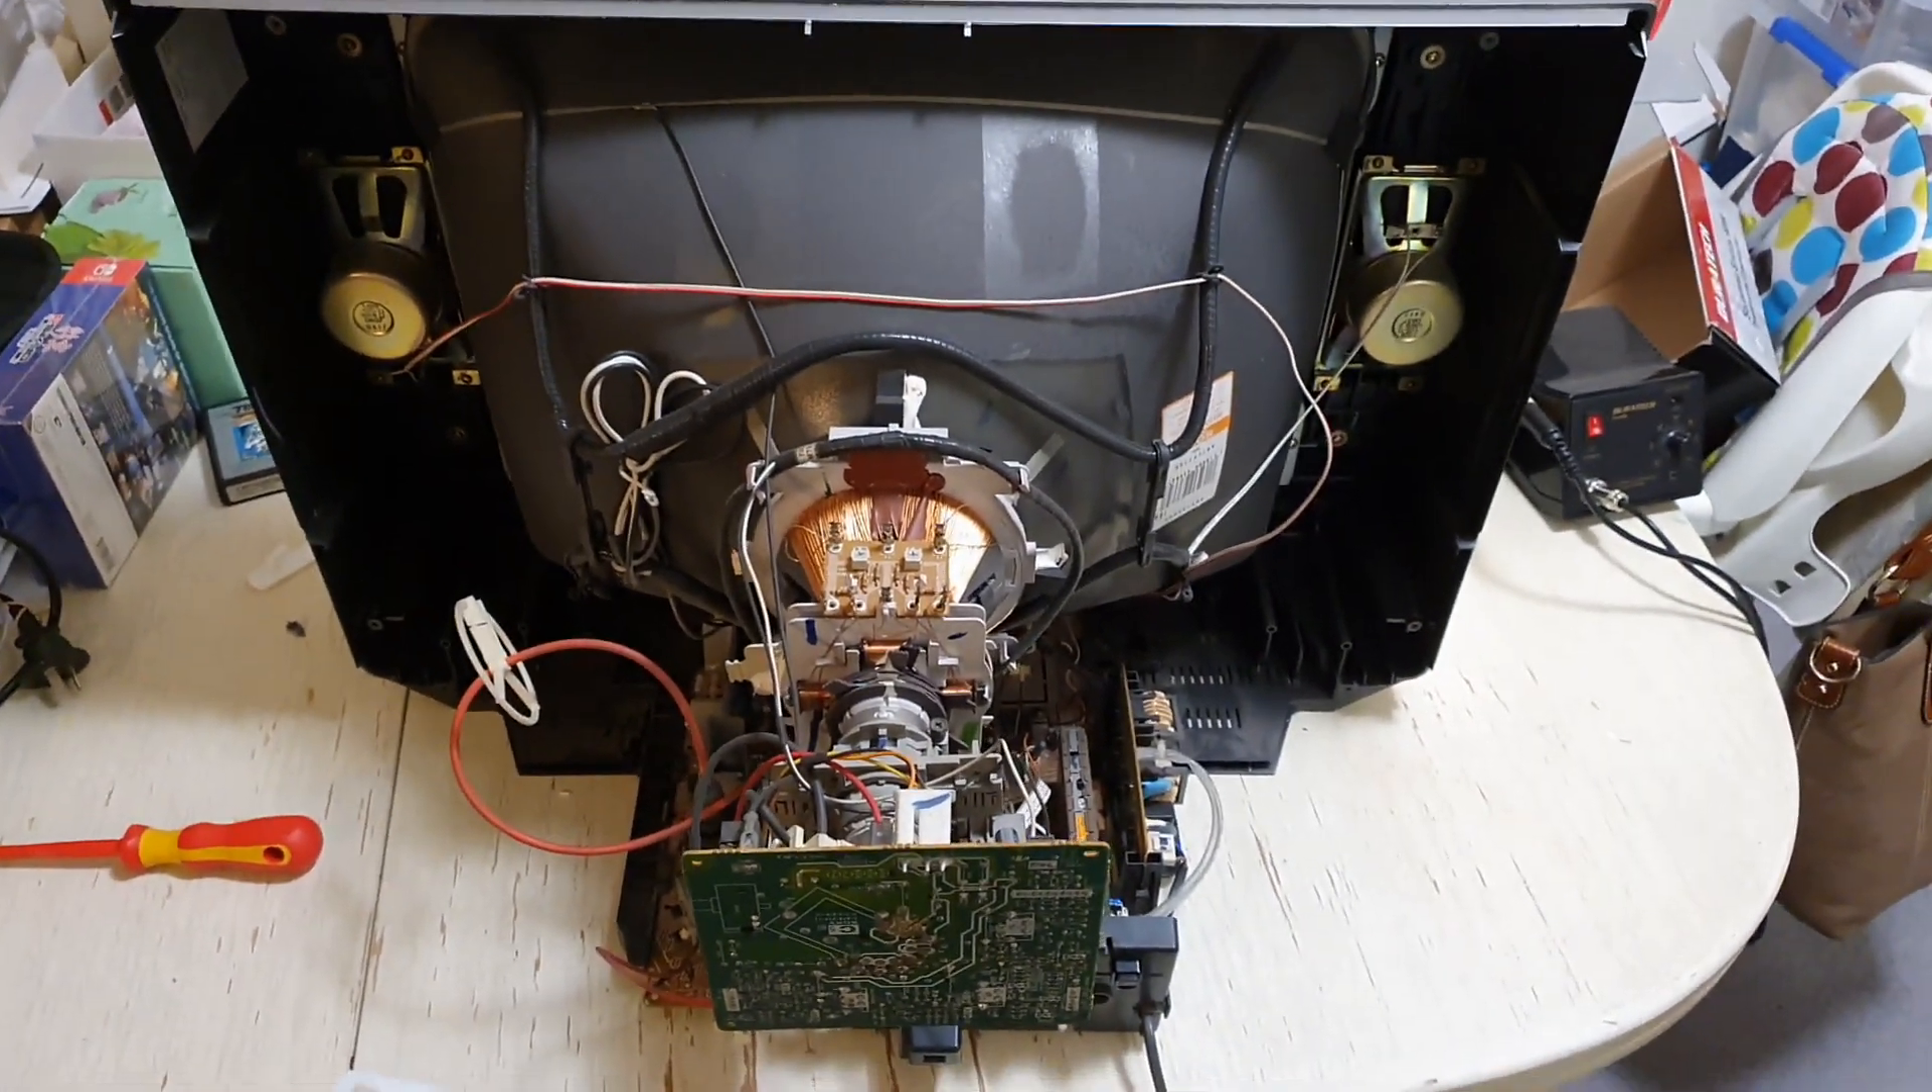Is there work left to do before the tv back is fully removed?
No.